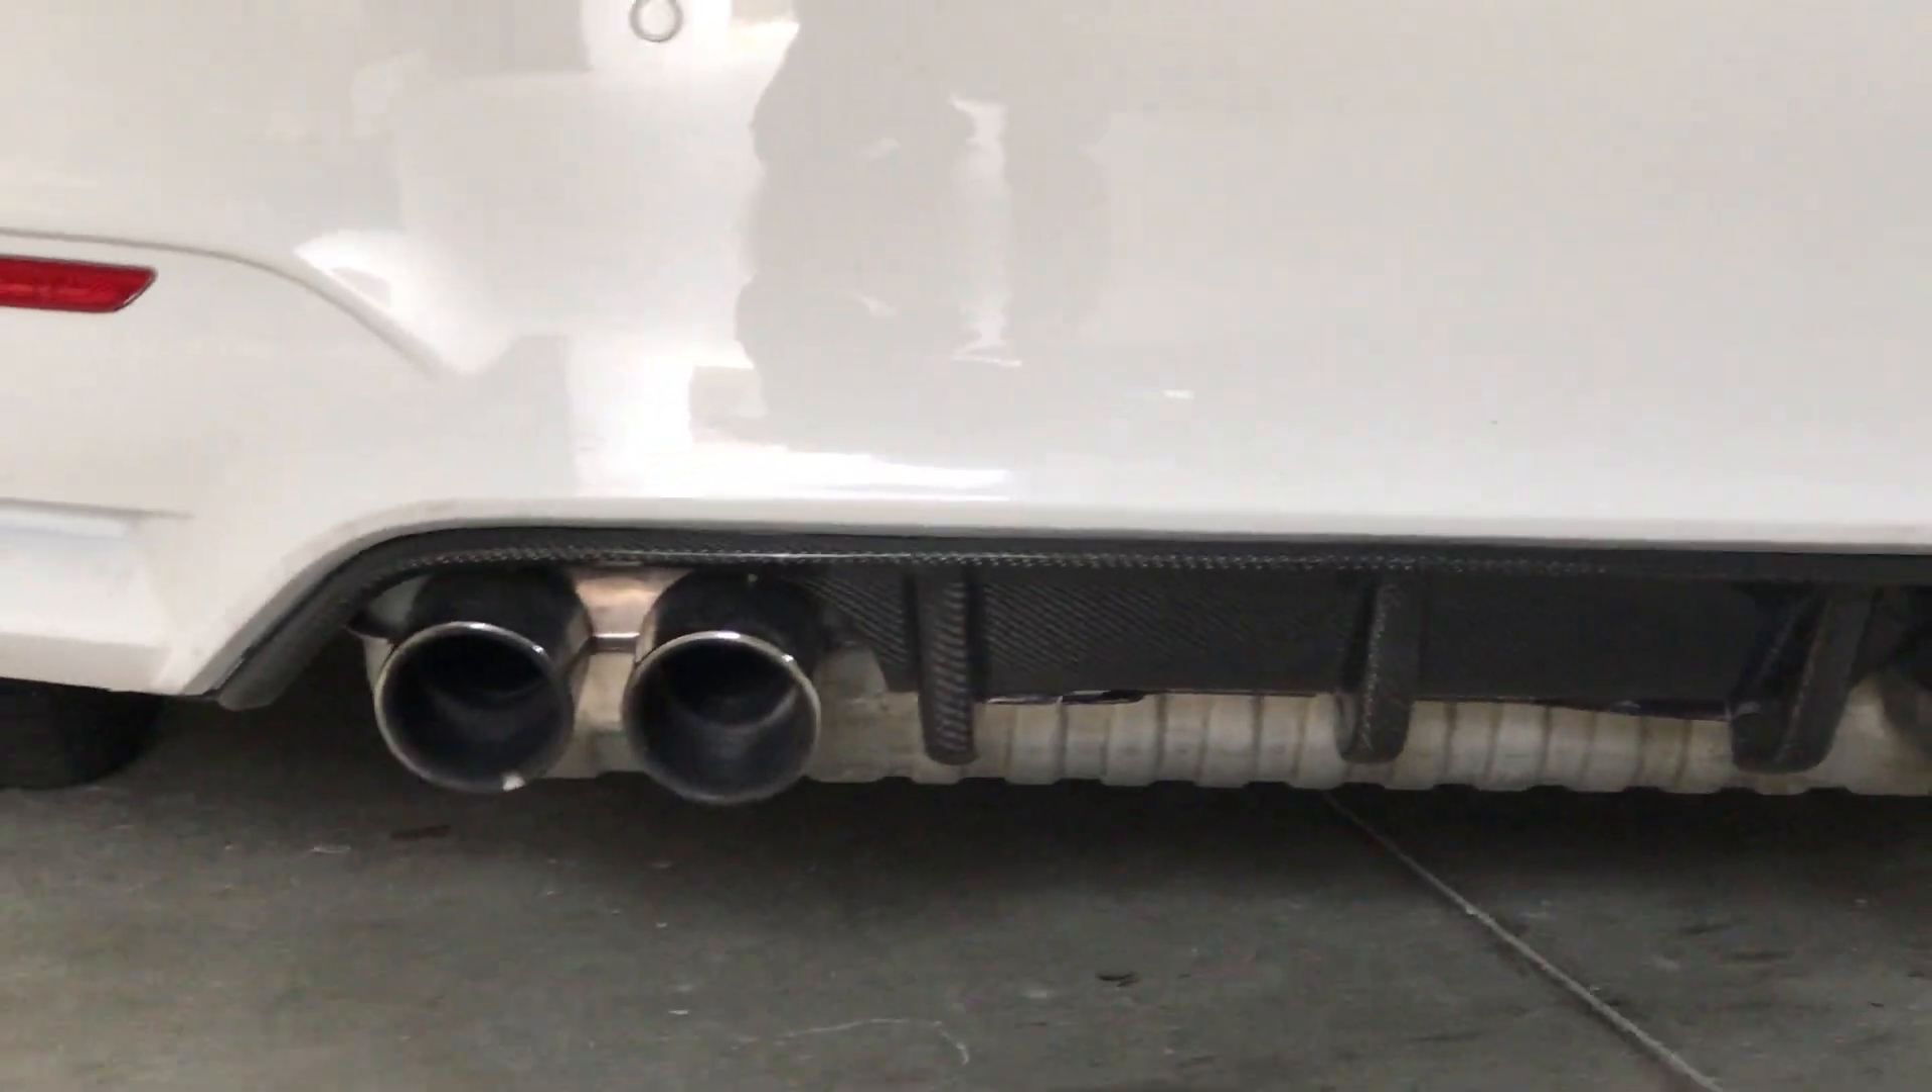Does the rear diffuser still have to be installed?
No.